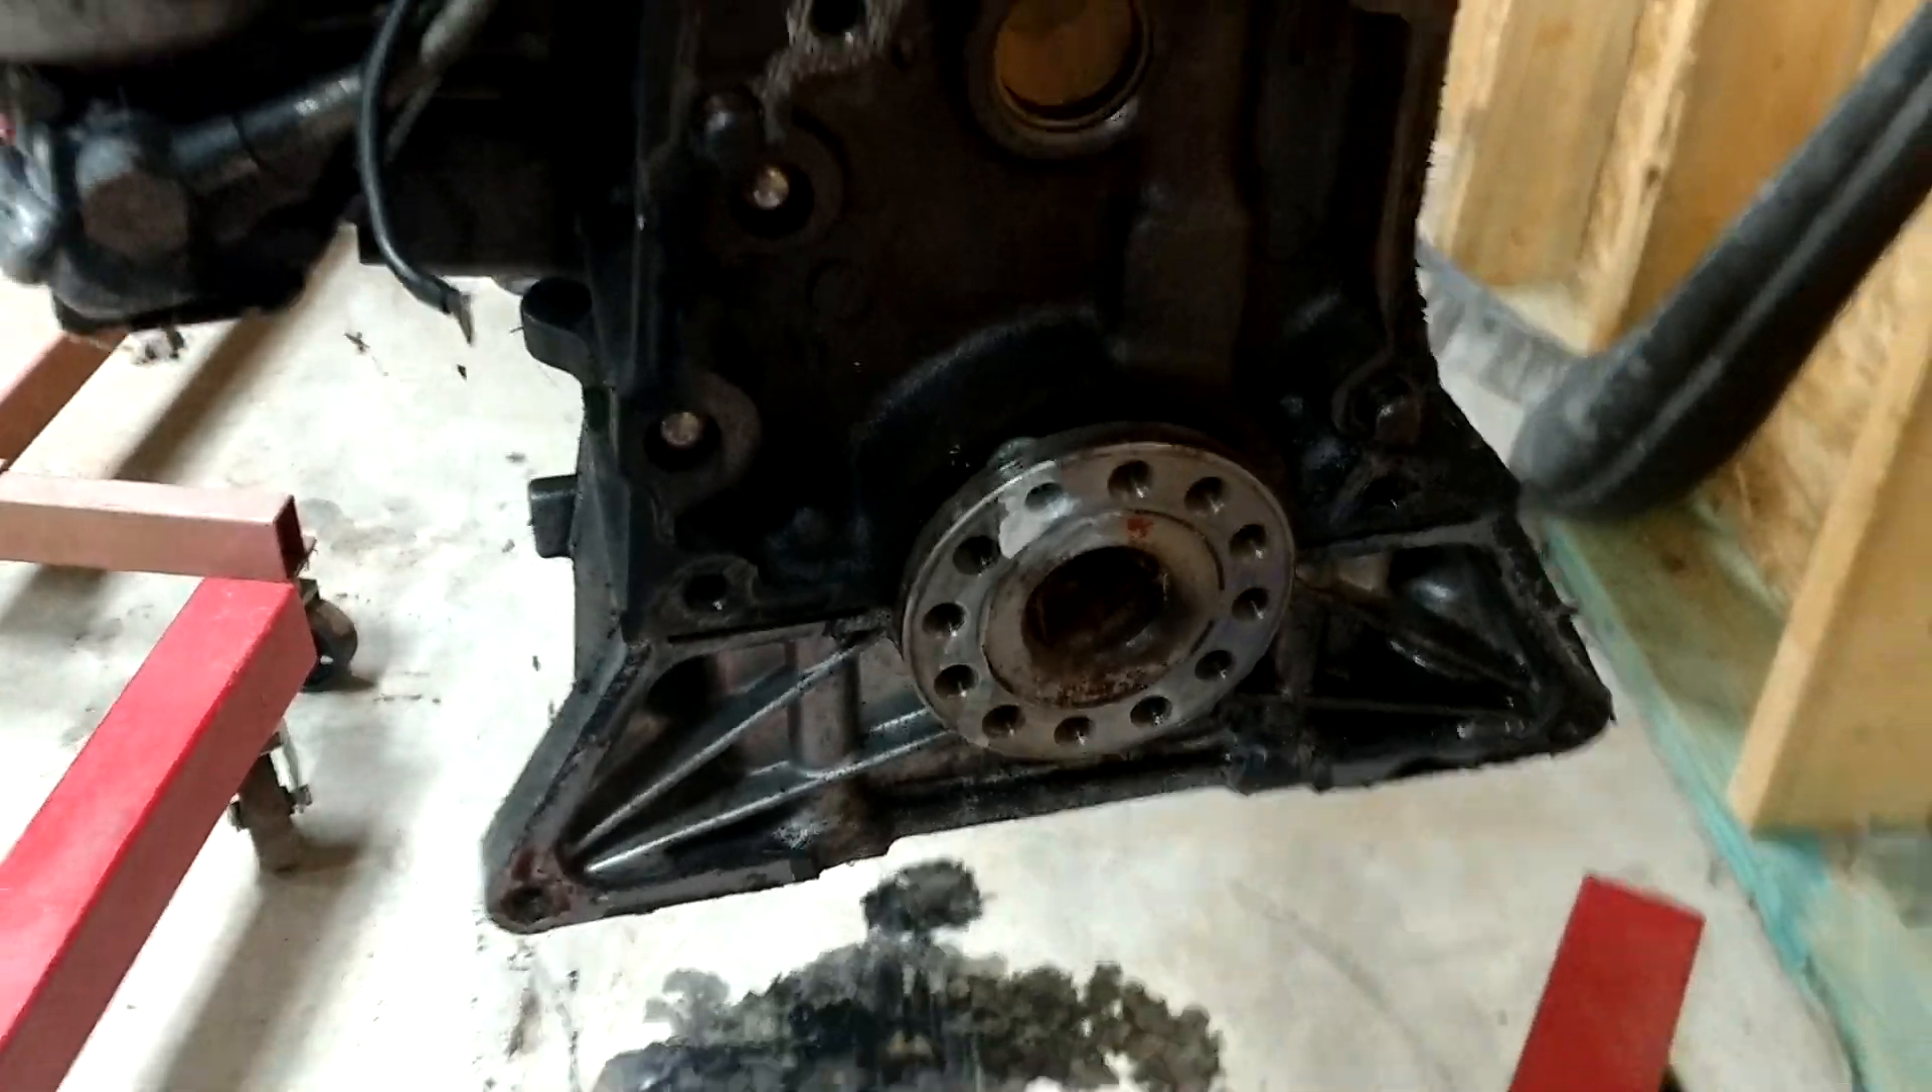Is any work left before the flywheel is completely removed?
No.